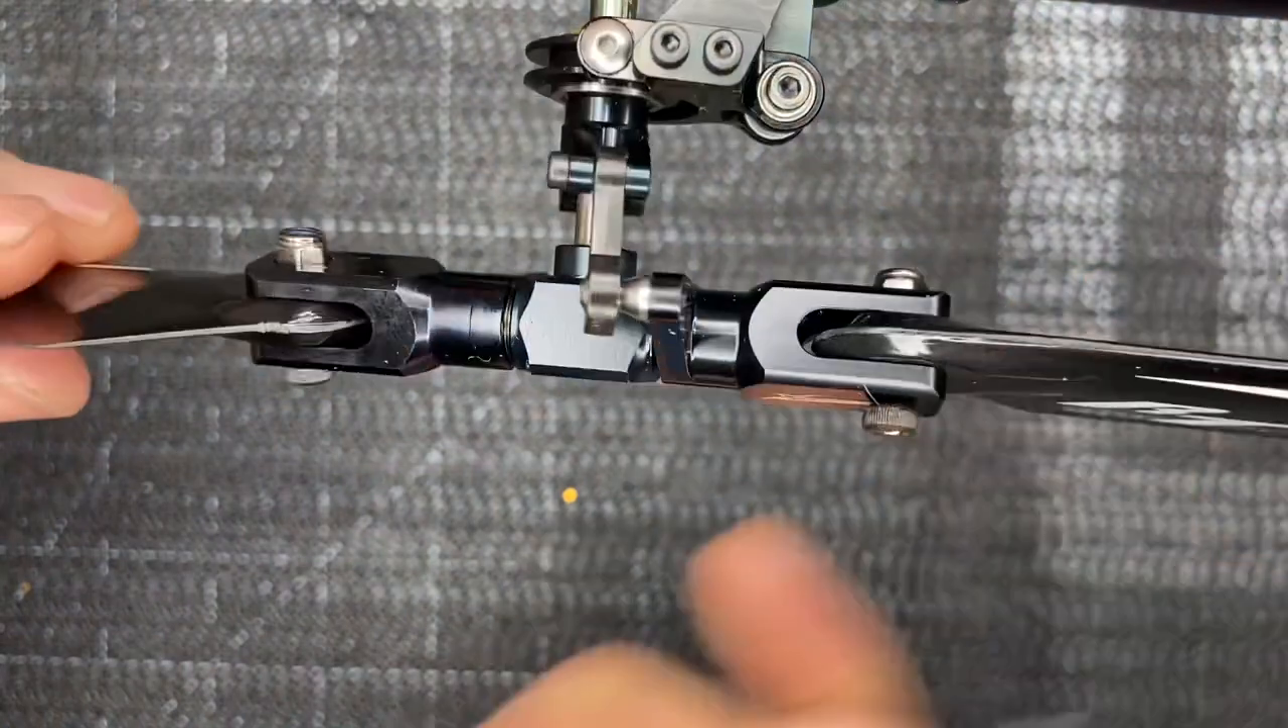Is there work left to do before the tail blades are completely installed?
No.